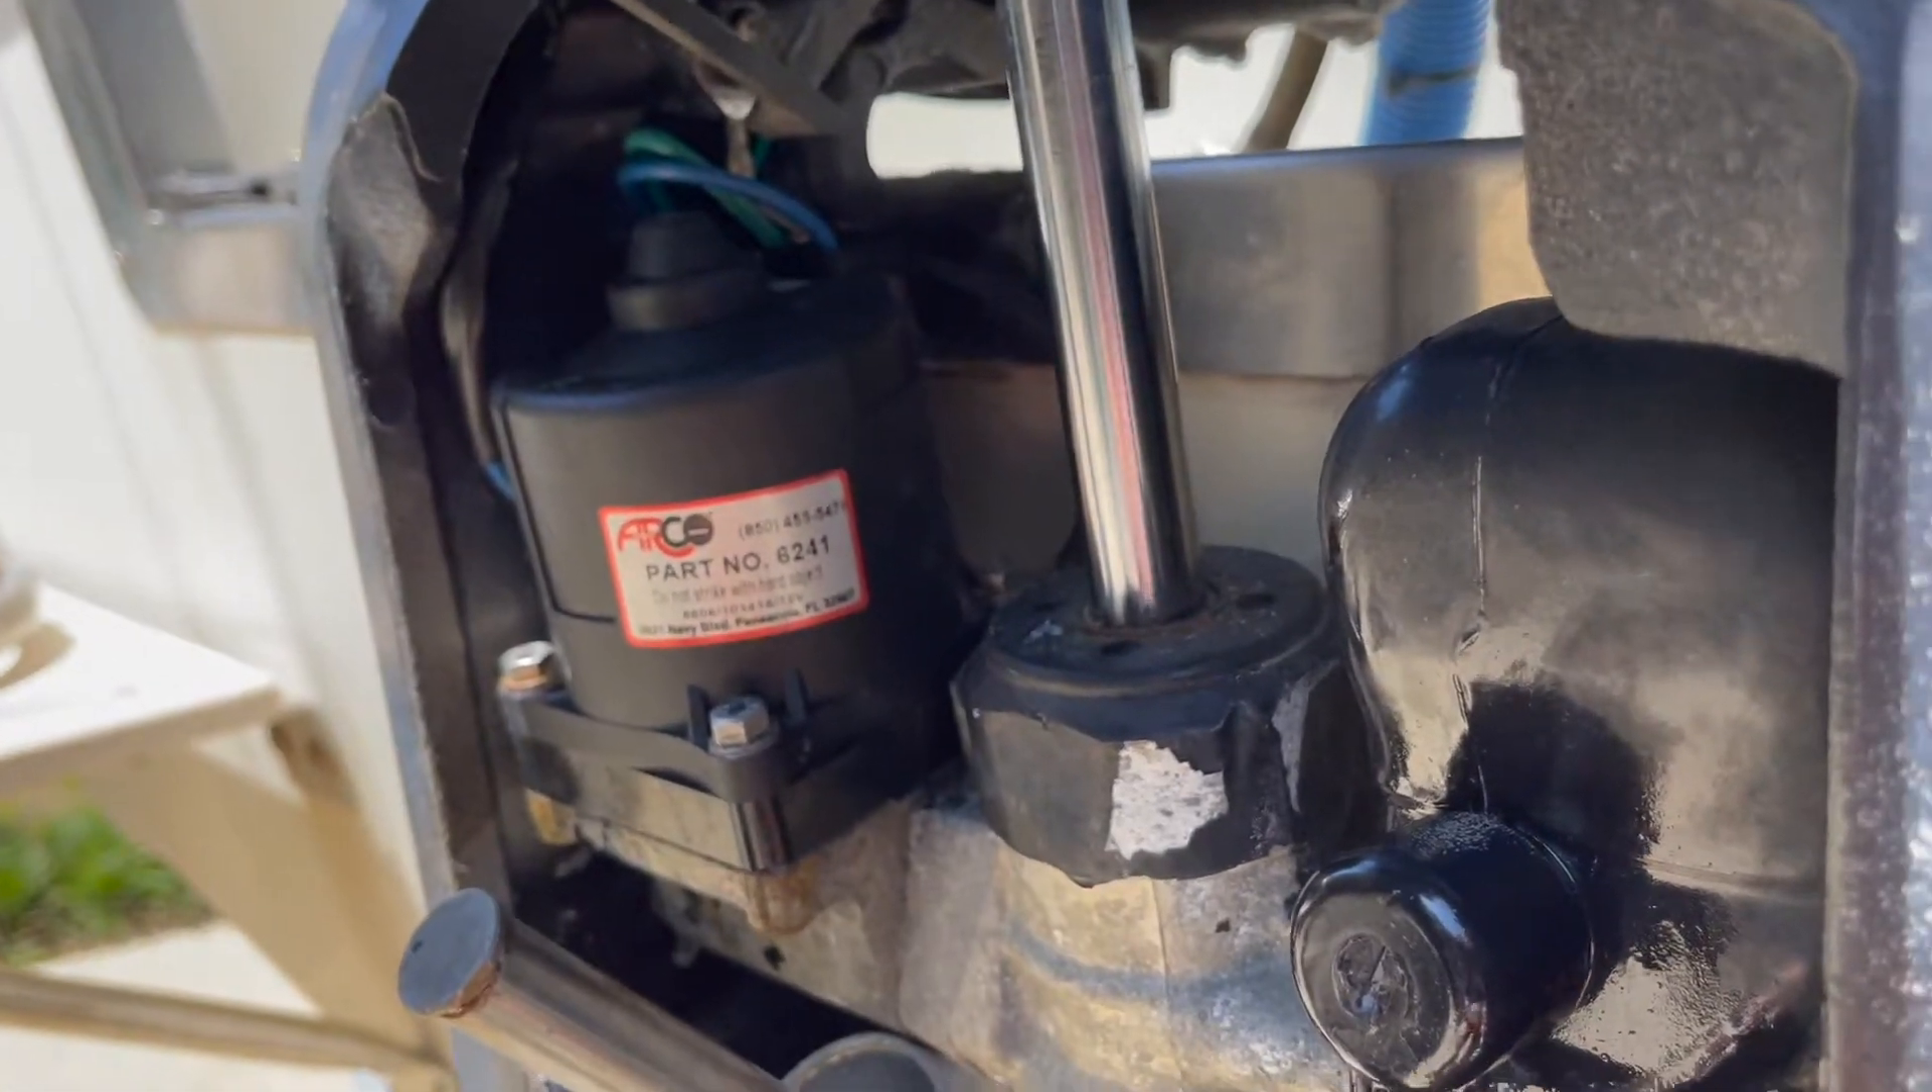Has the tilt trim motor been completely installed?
Yes.